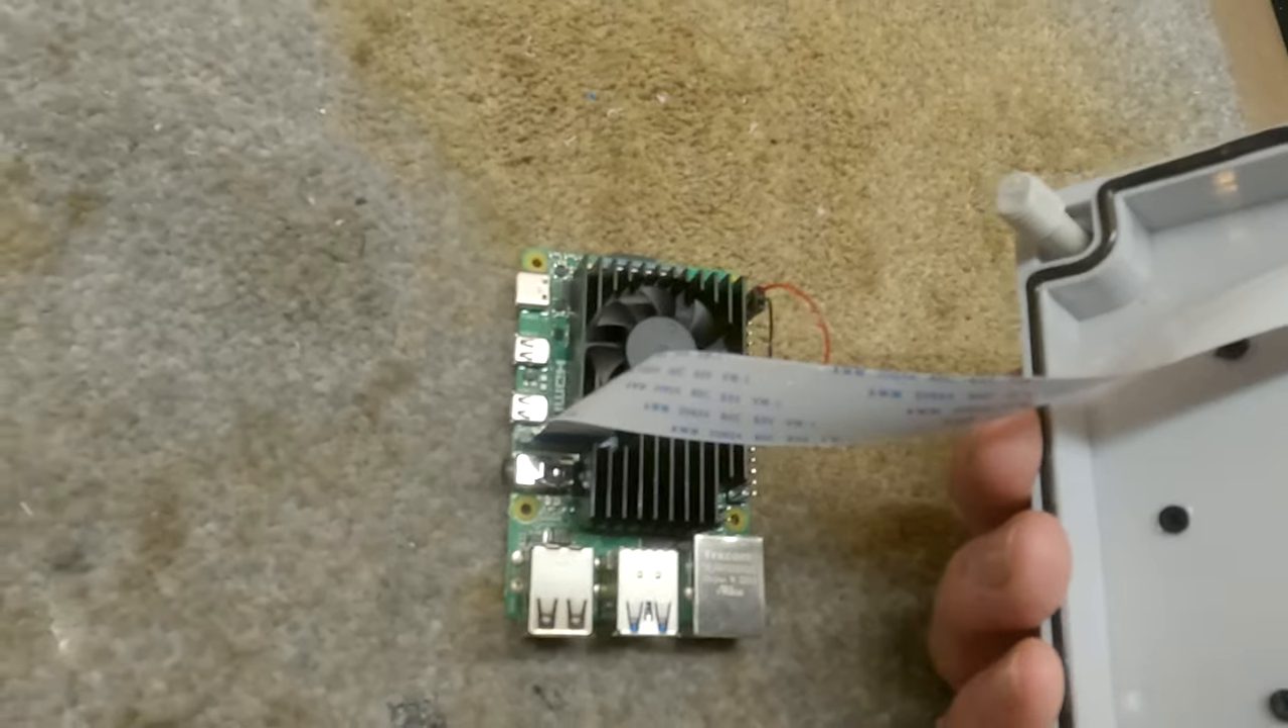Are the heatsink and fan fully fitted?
Yes.